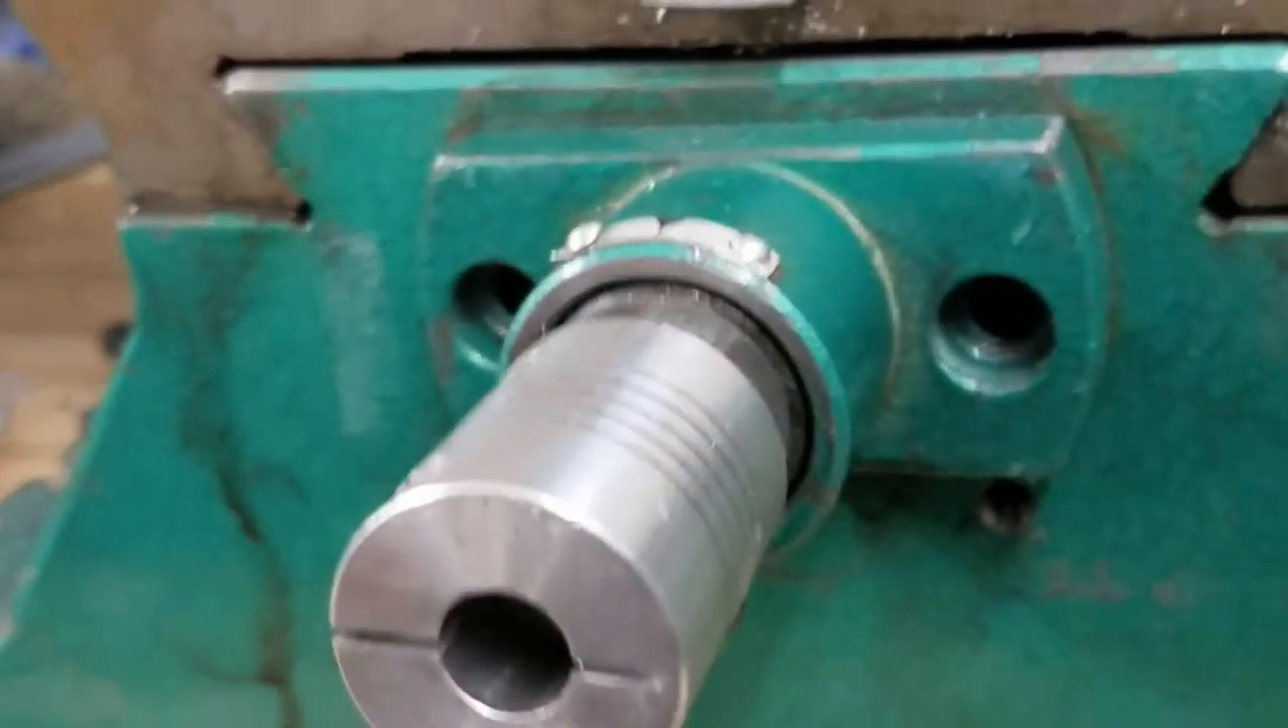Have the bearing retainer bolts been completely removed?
Yes.